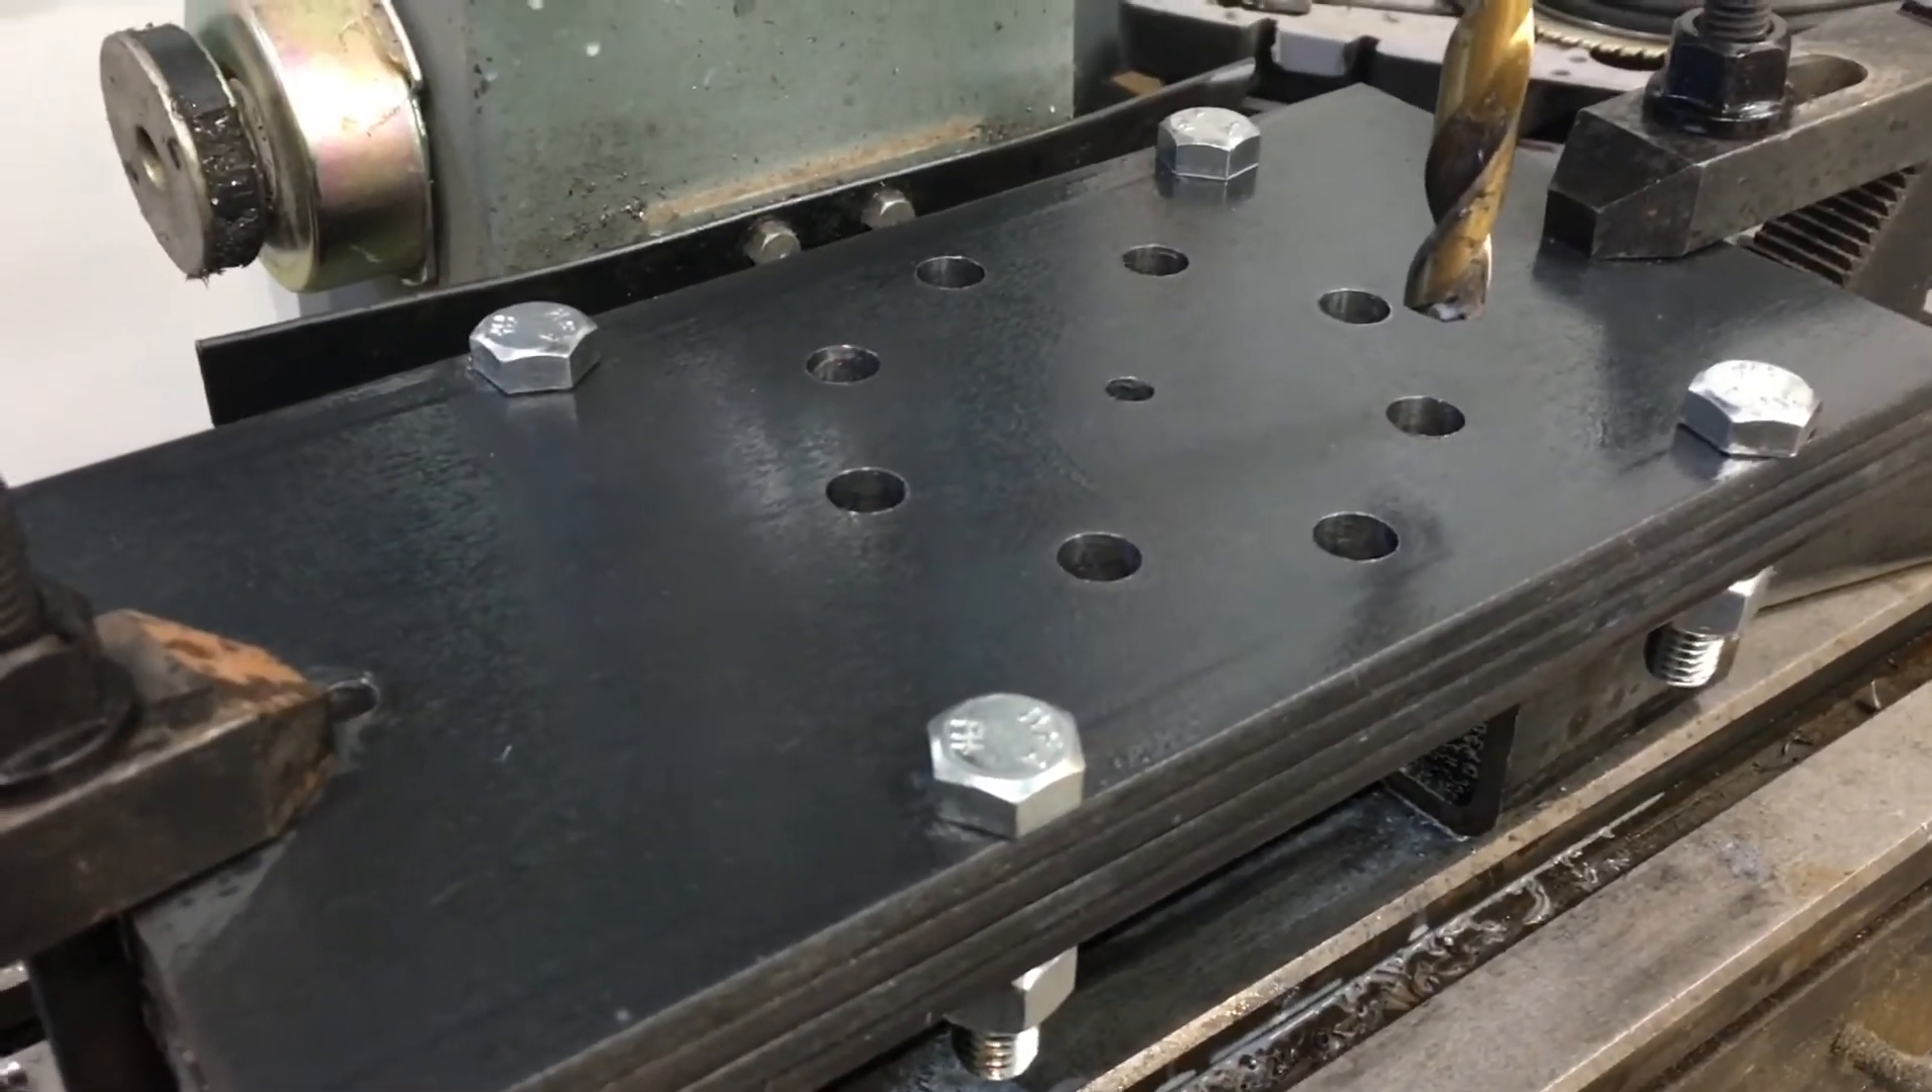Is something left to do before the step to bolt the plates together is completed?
No.